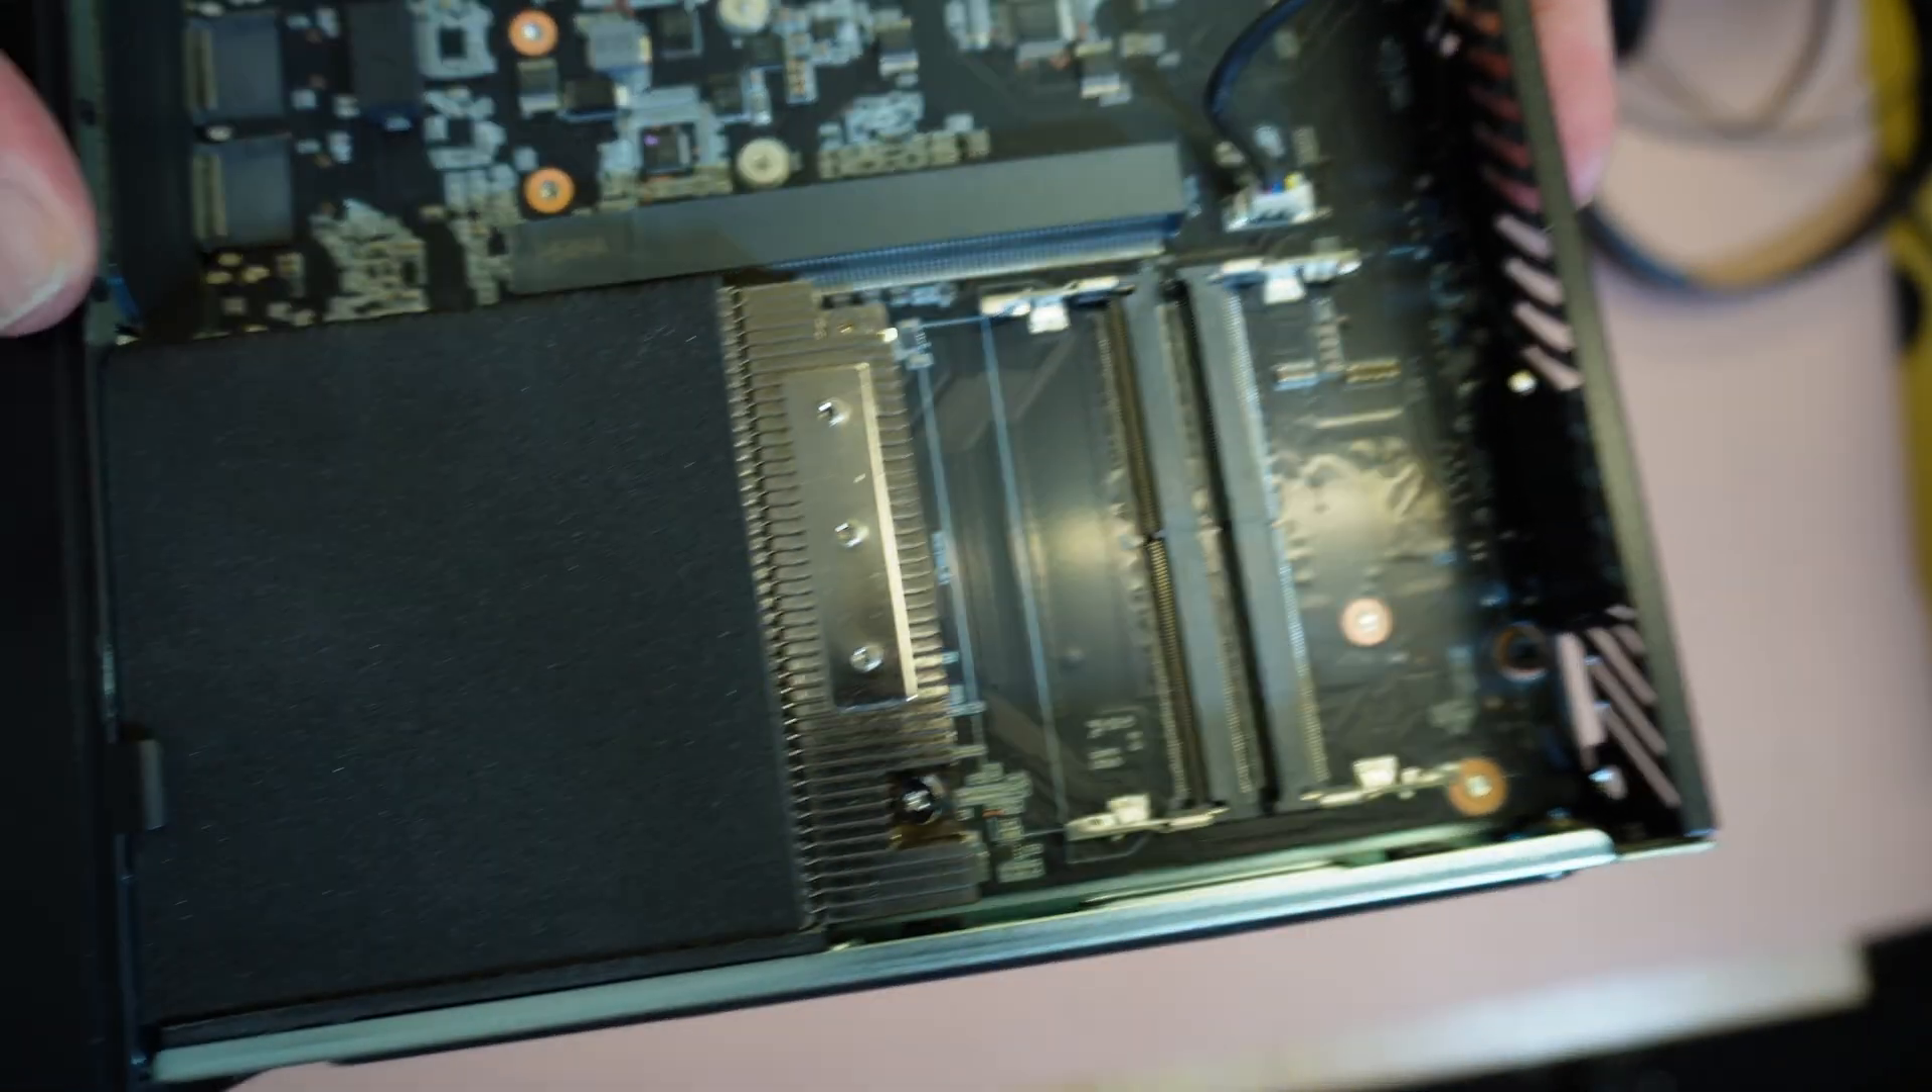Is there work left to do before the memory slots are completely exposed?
No.